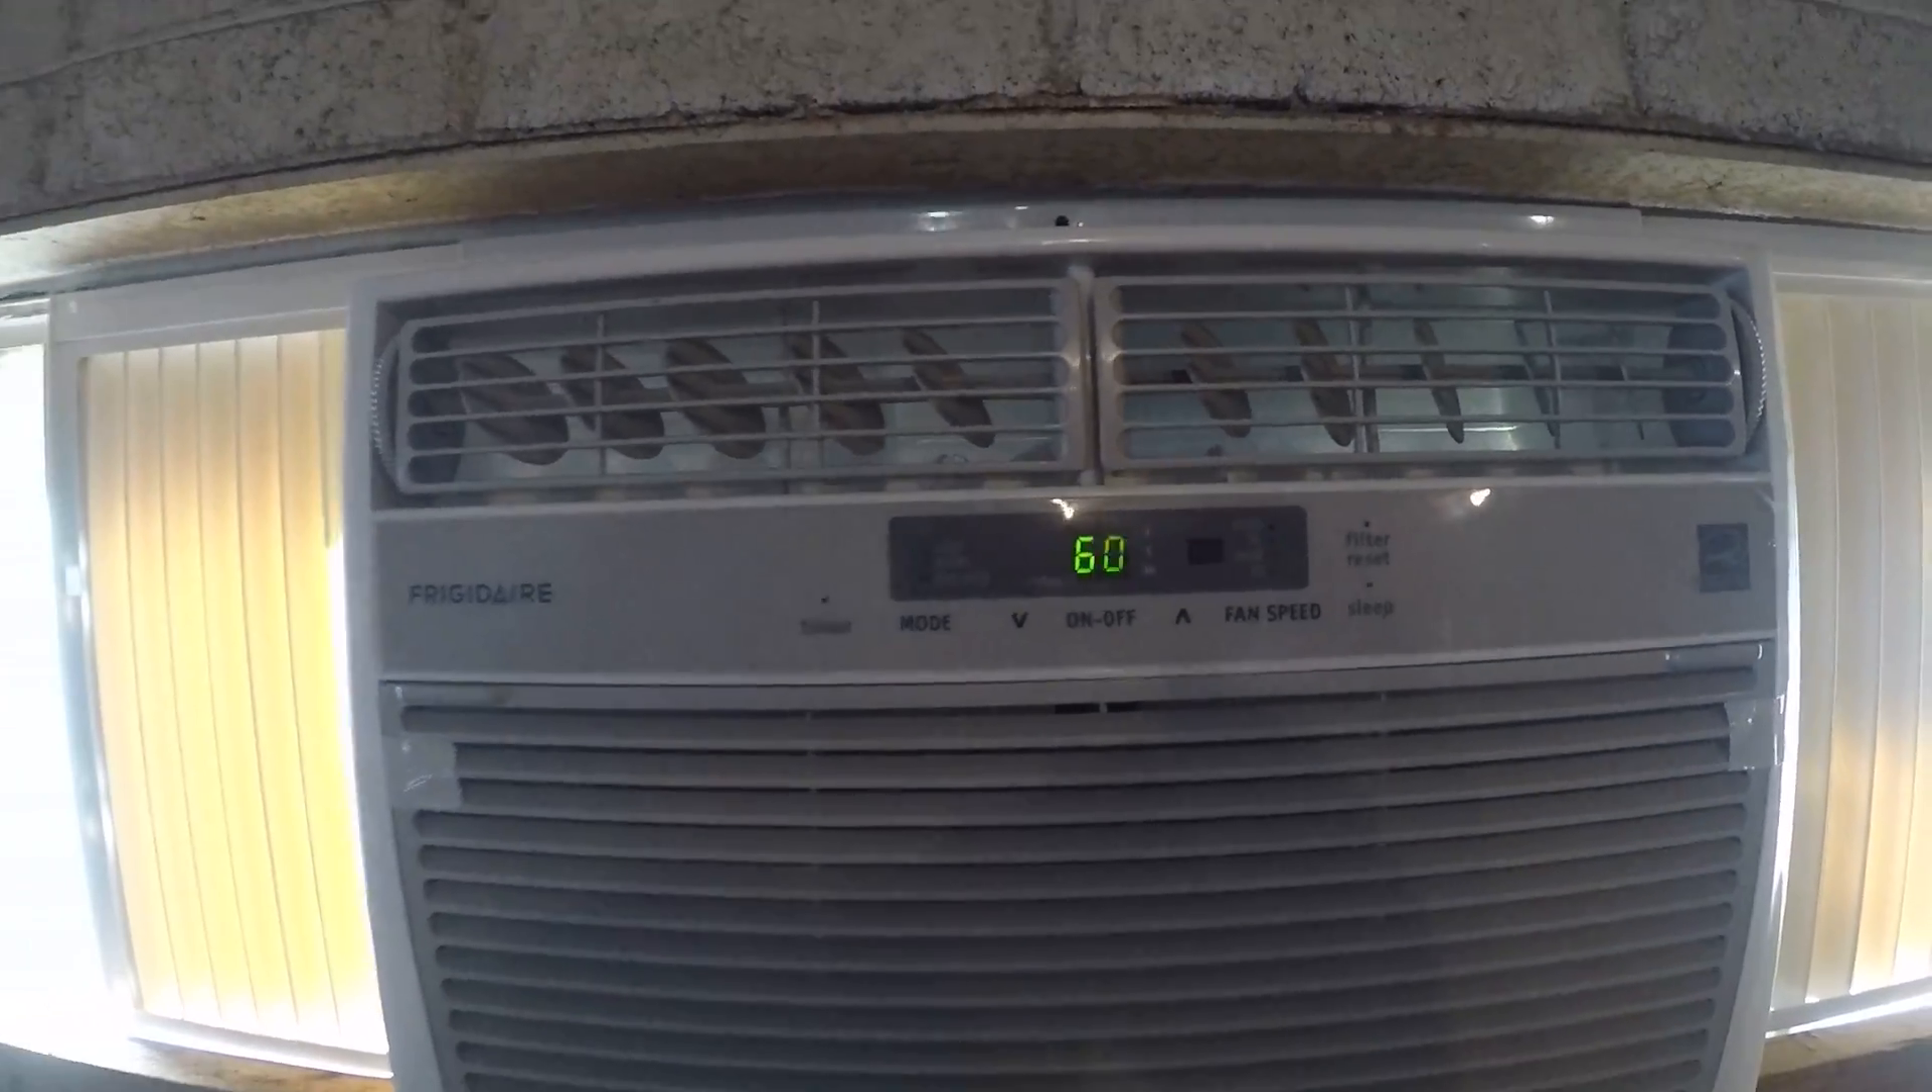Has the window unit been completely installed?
Yes.